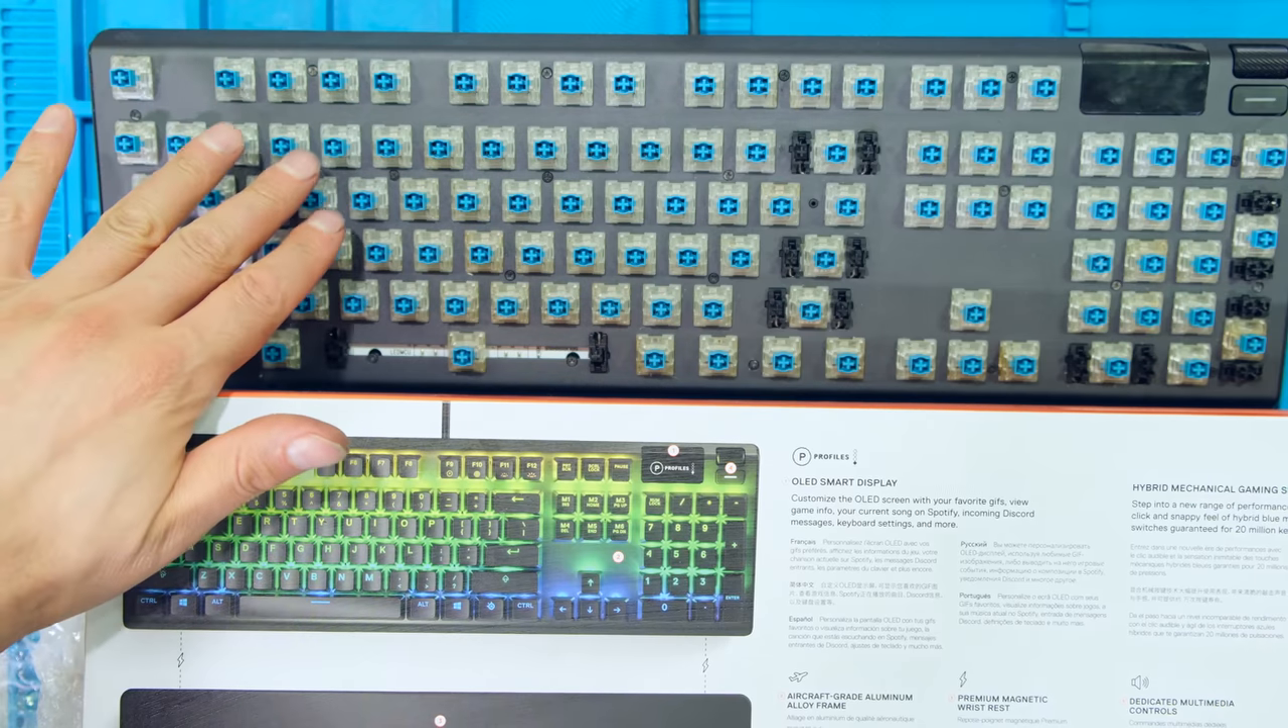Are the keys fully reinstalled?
No.